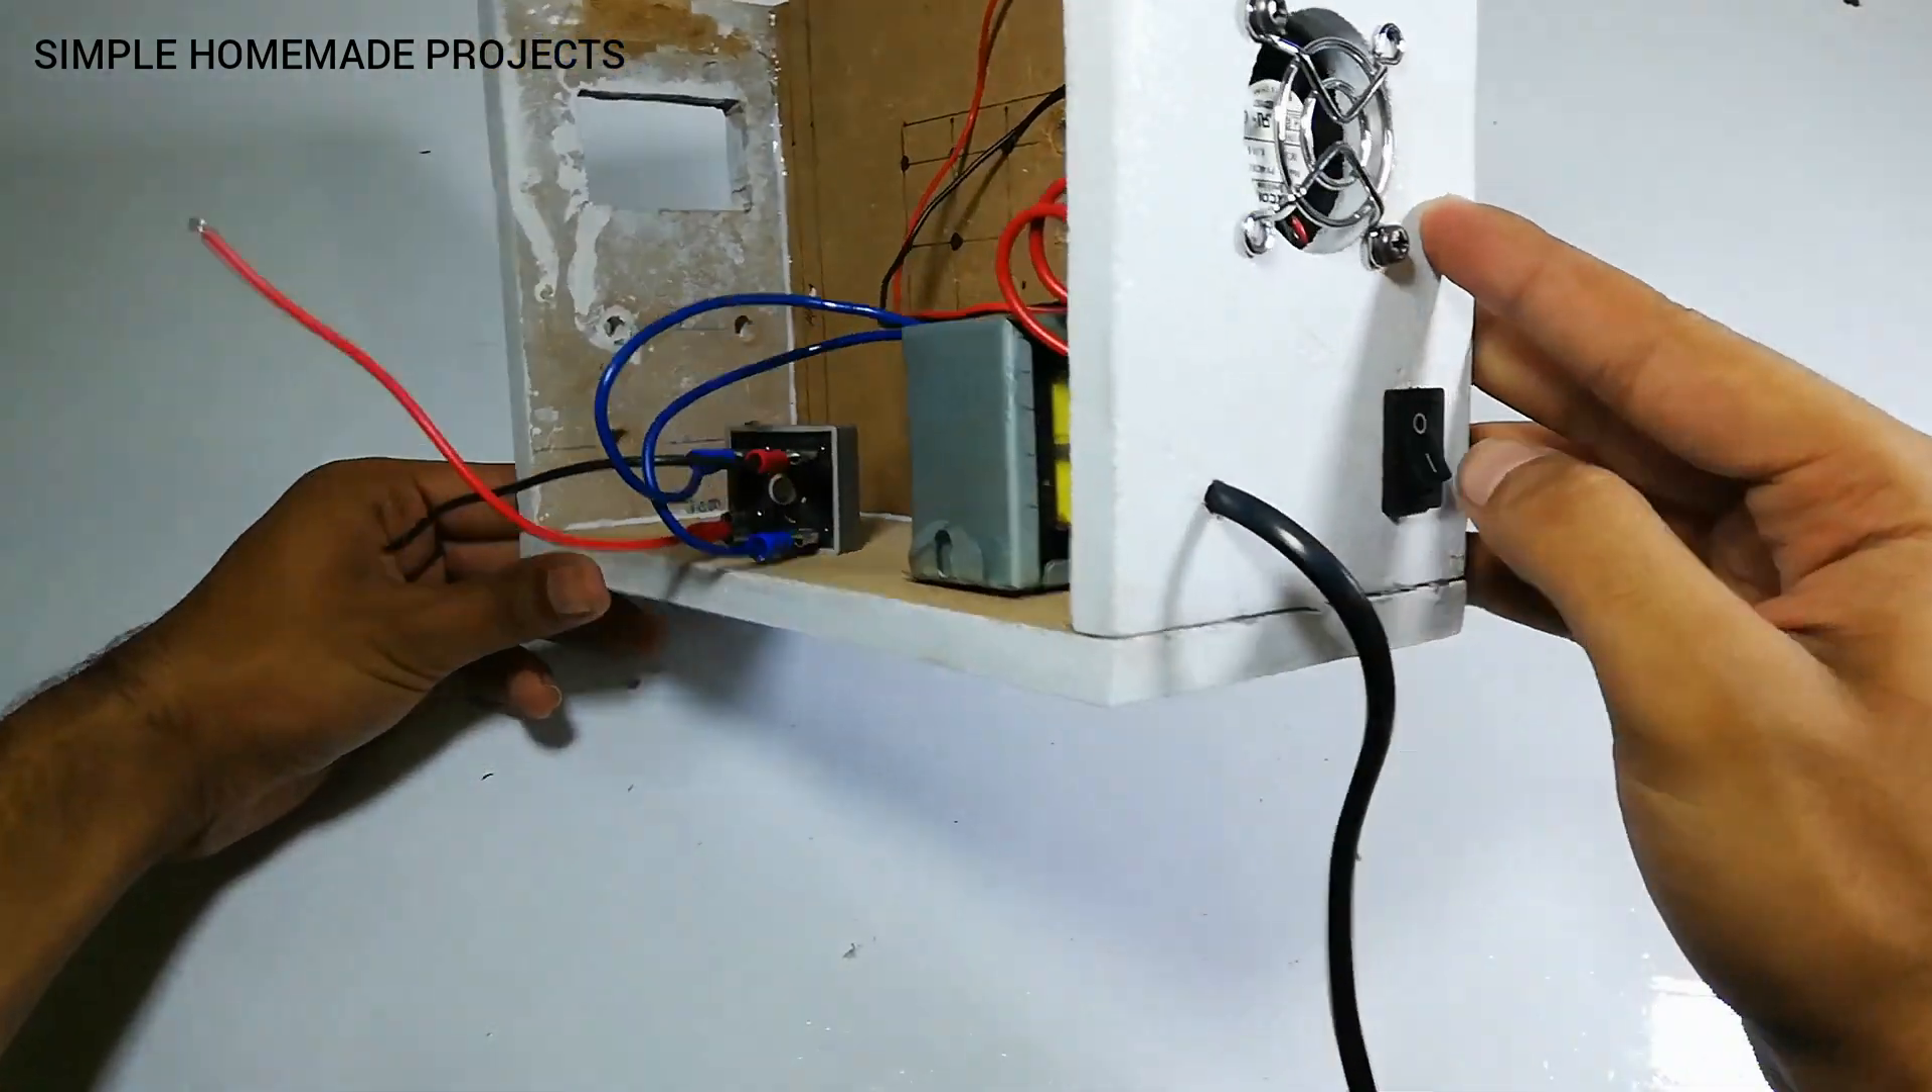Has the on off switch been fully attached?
Yes.